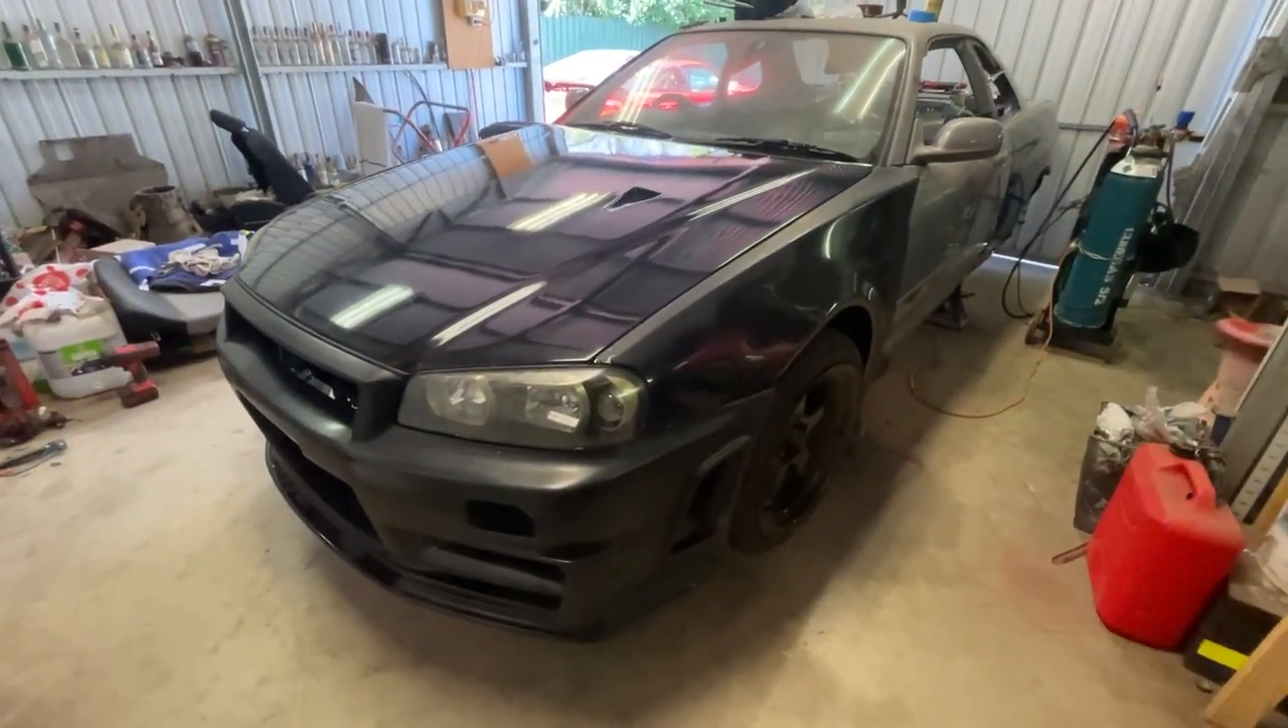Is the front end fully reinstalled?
Yes.